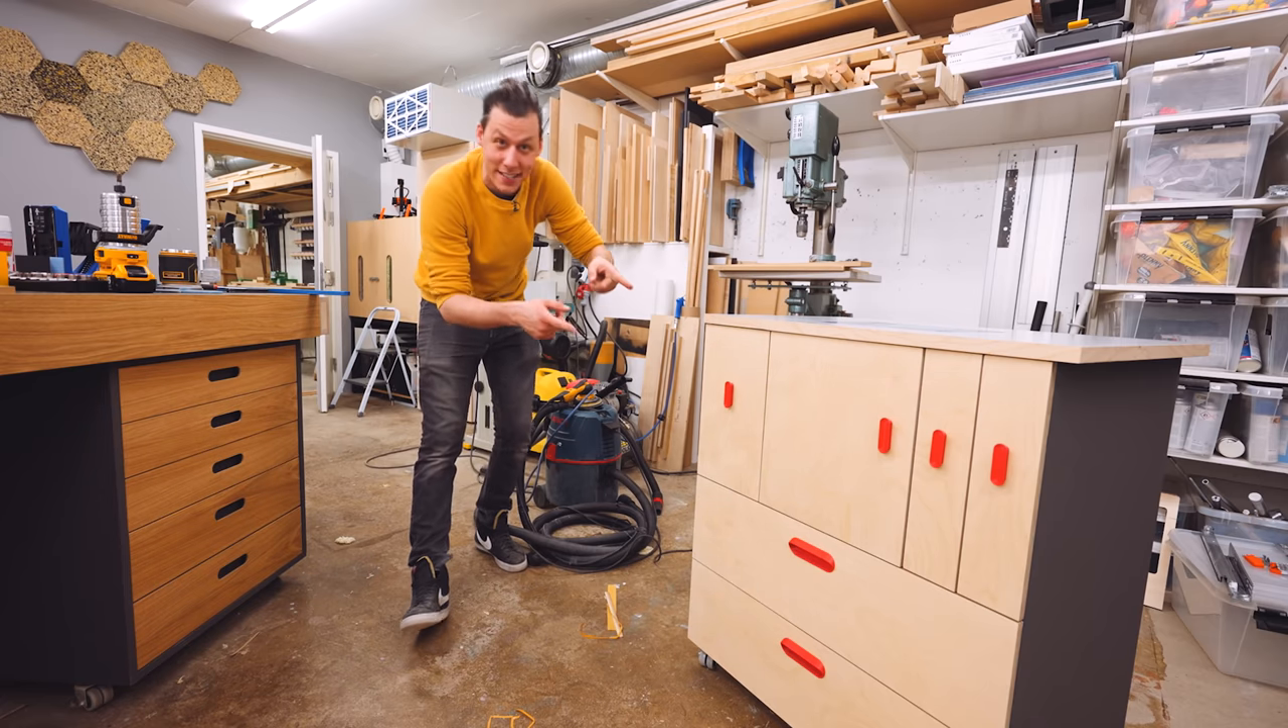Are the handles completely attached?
Yes.